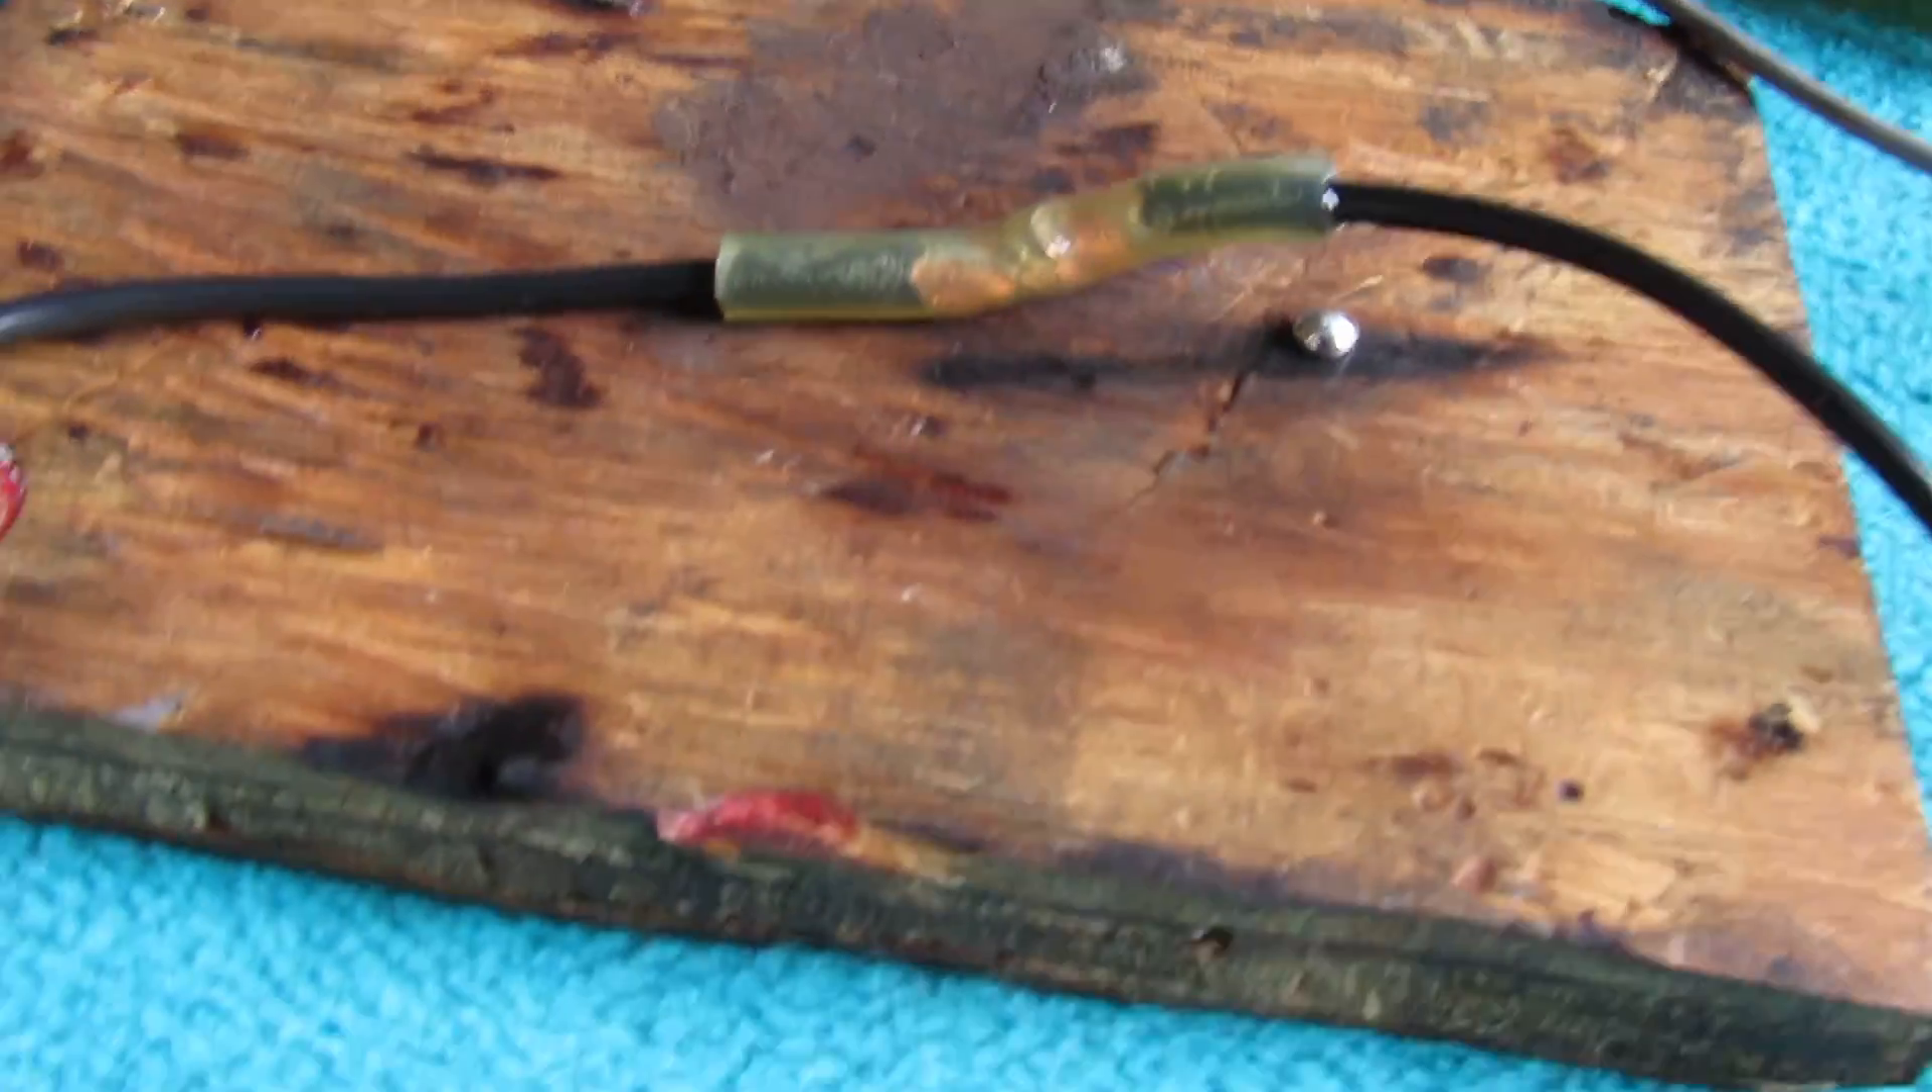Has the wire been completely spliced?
Yes.